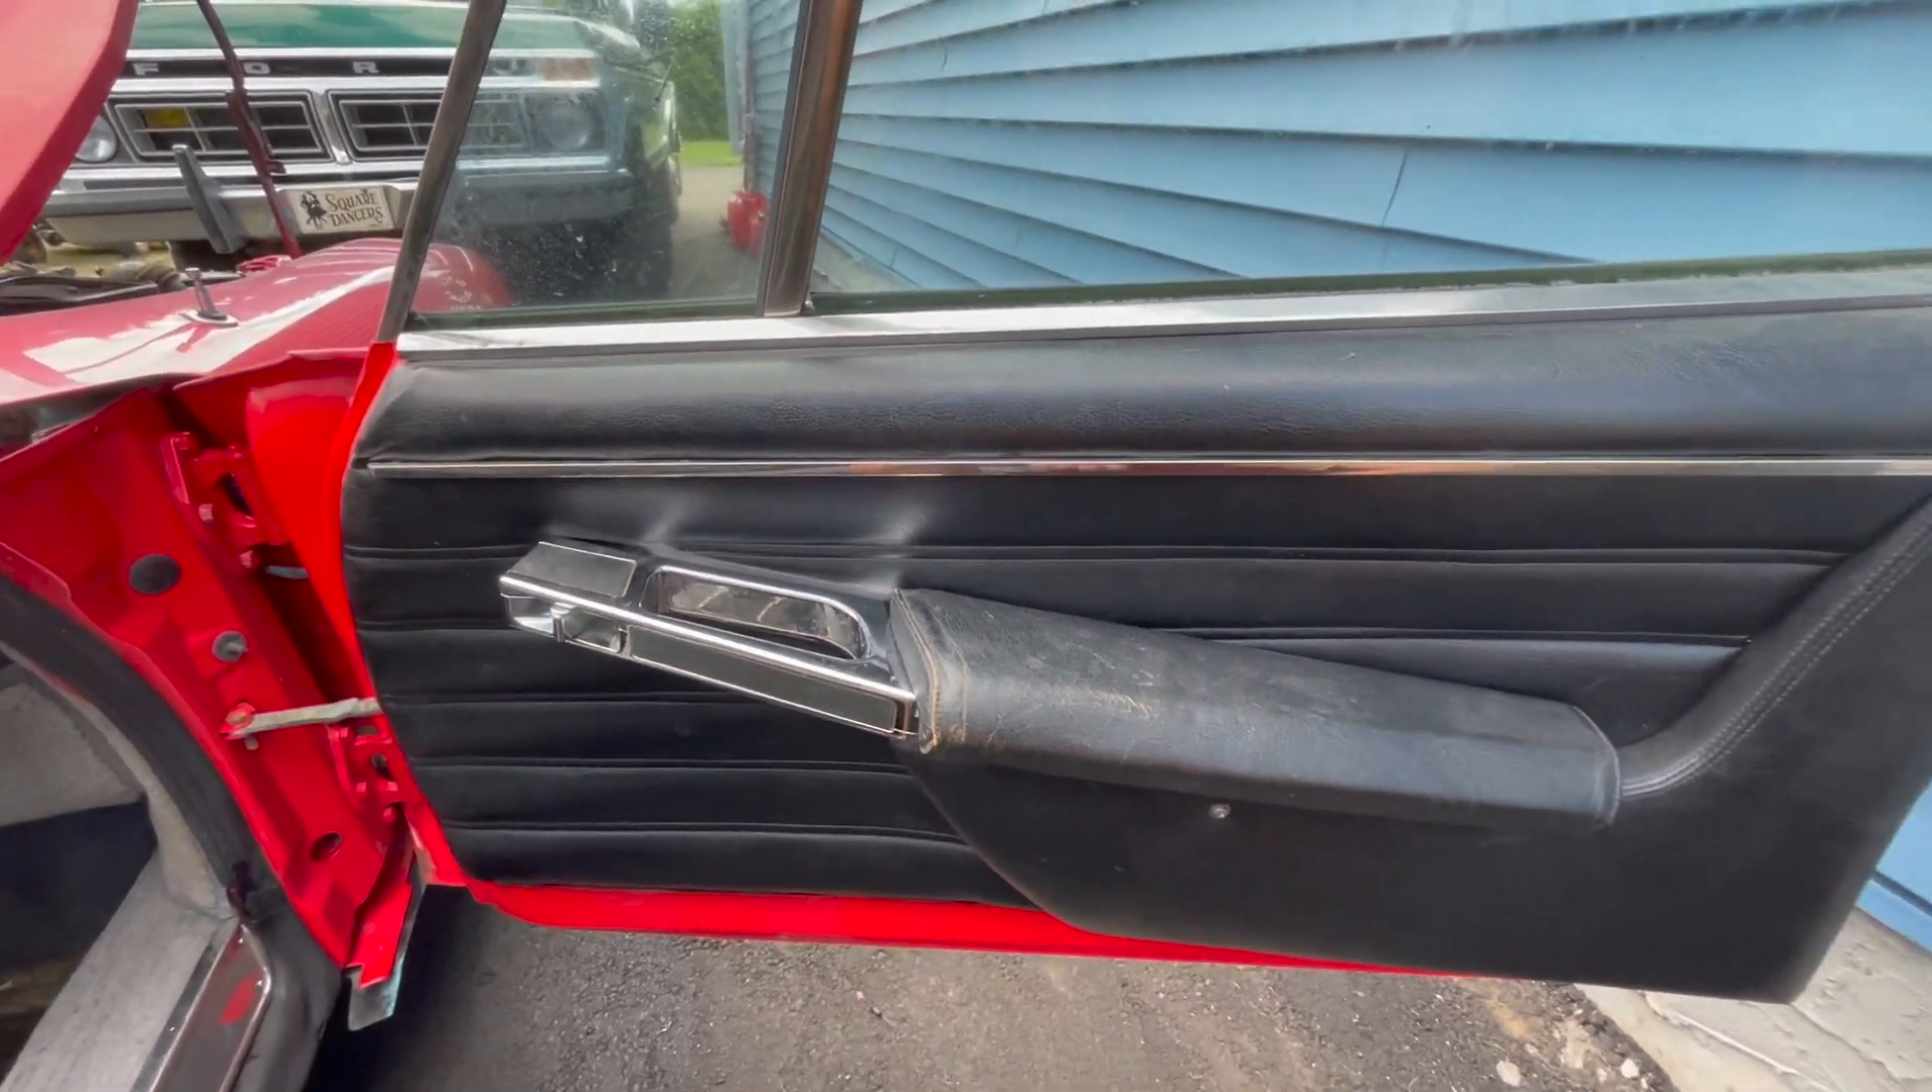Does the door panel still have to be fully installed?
No.